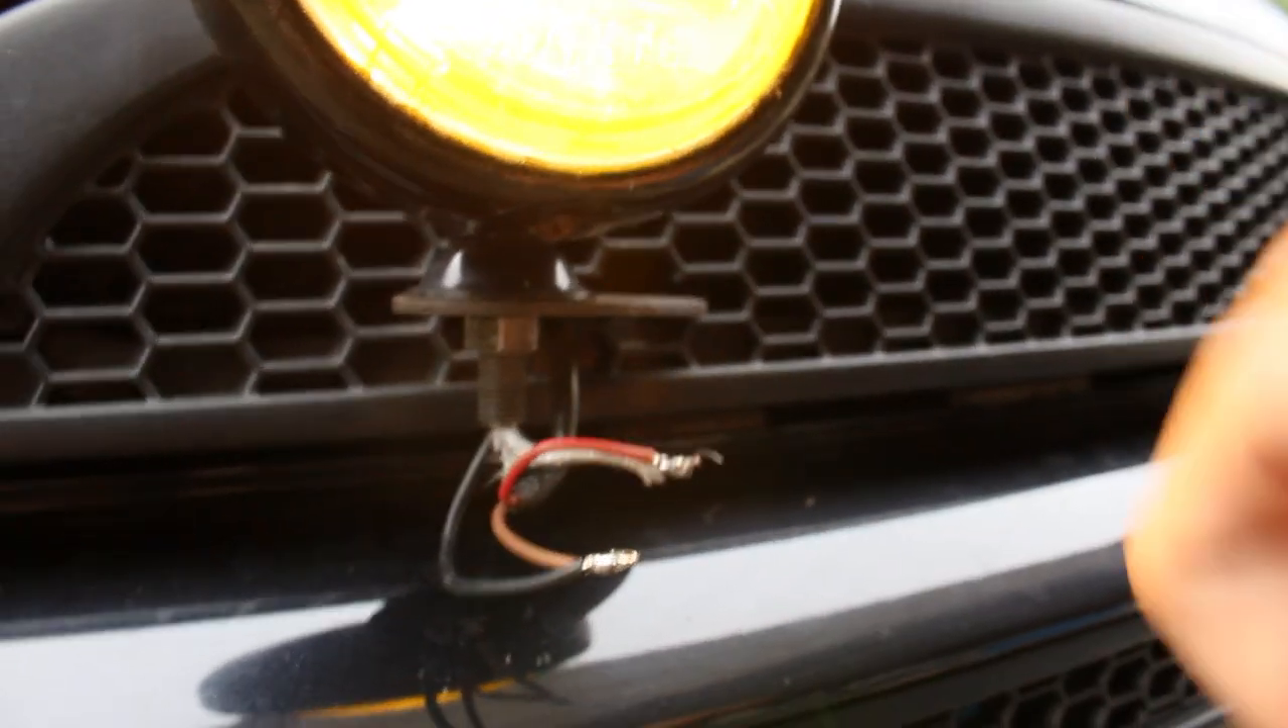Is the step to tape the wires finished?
No.